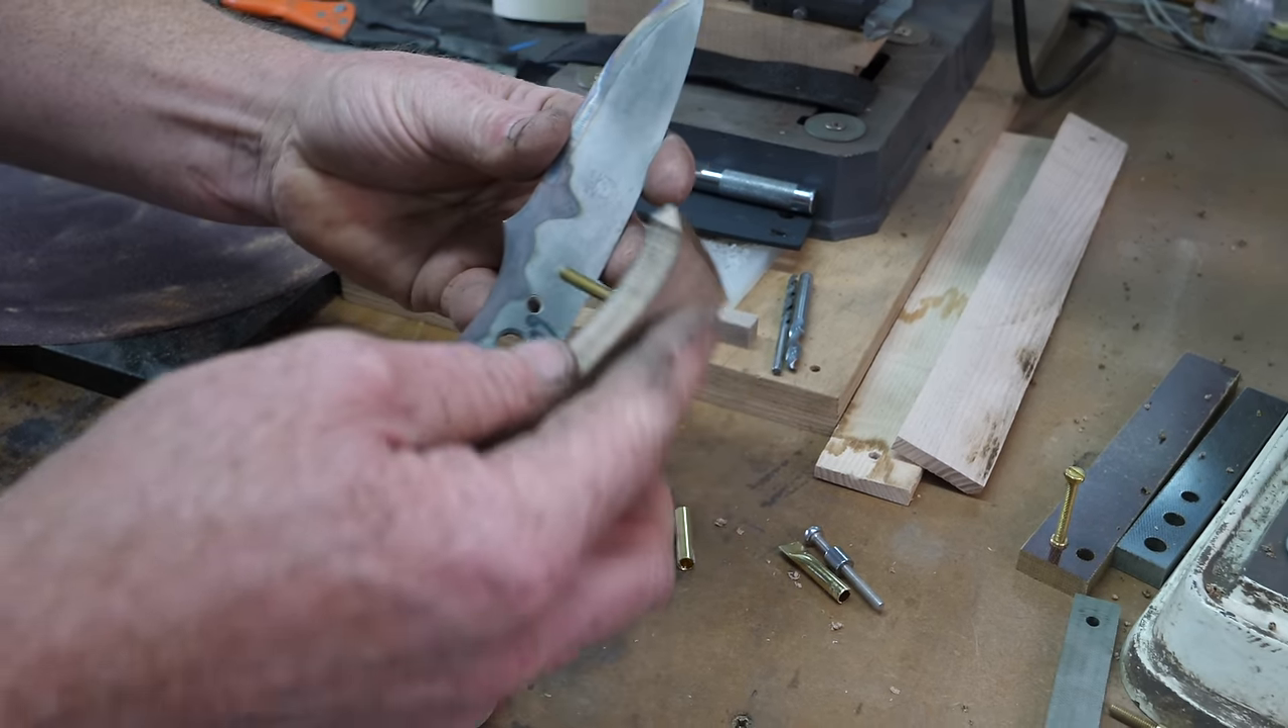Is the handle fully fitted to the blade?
No.